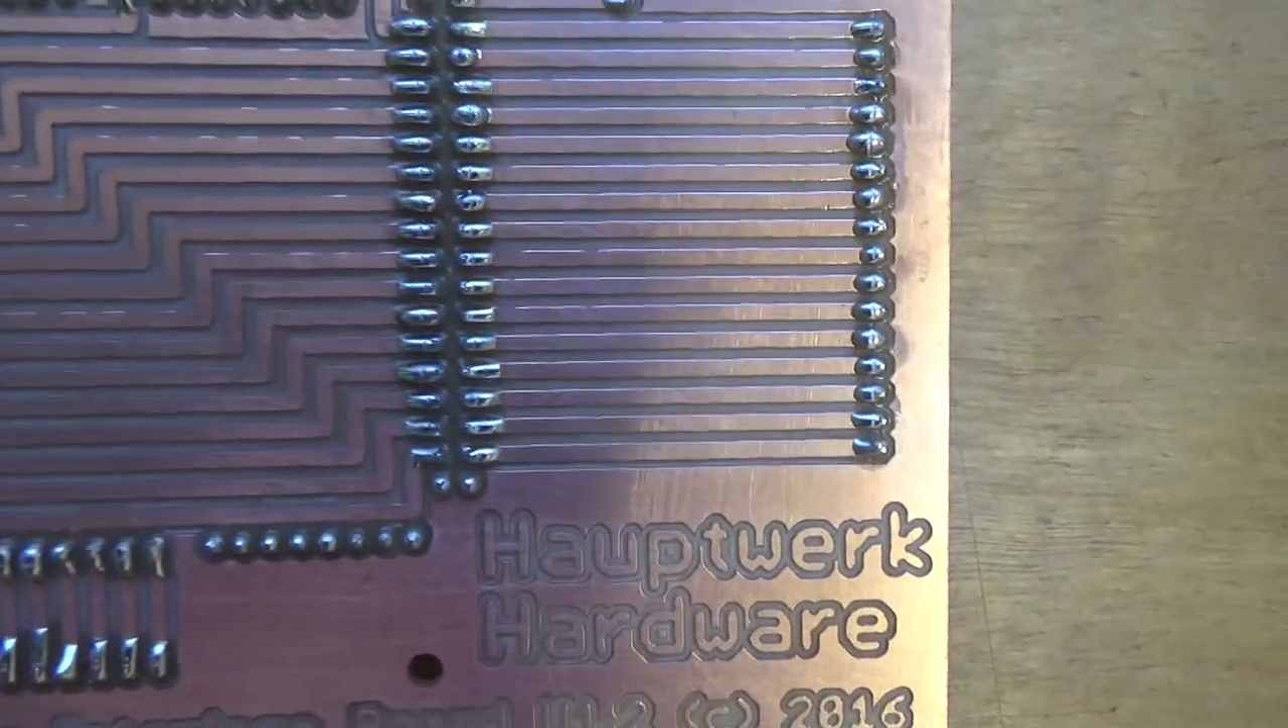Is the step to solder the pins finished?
Yes.